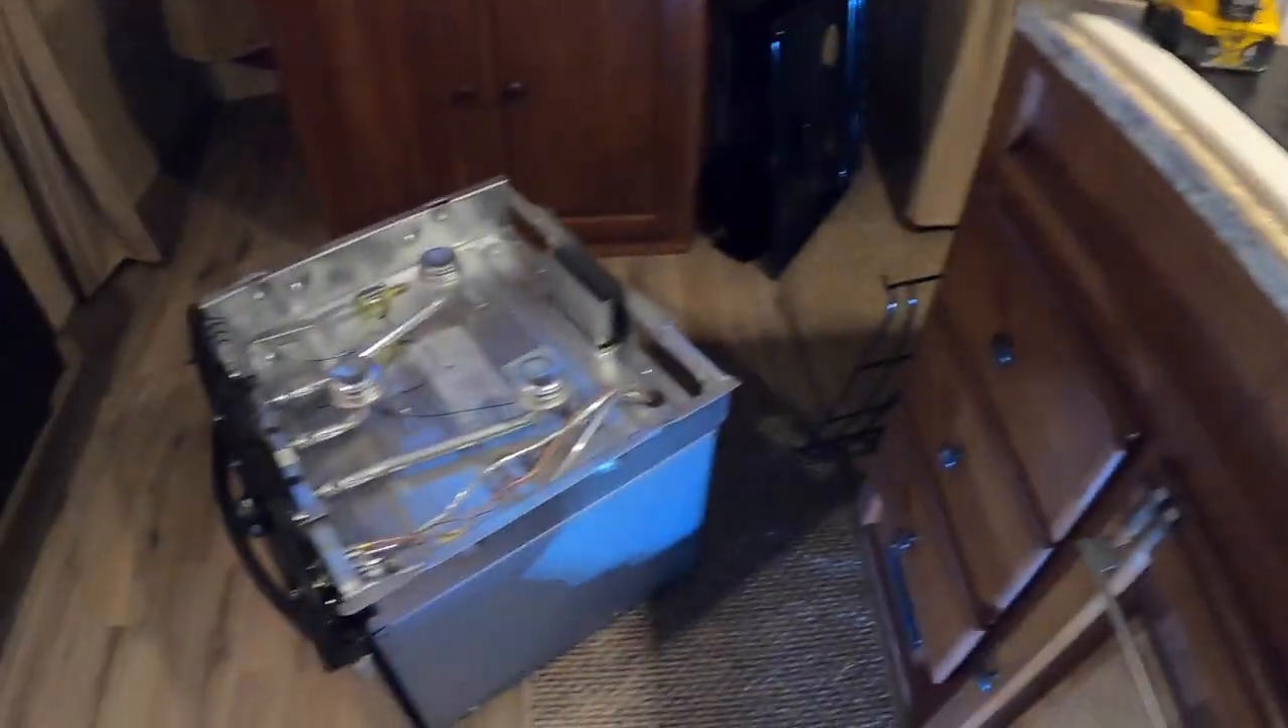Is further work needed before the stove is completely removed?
No.